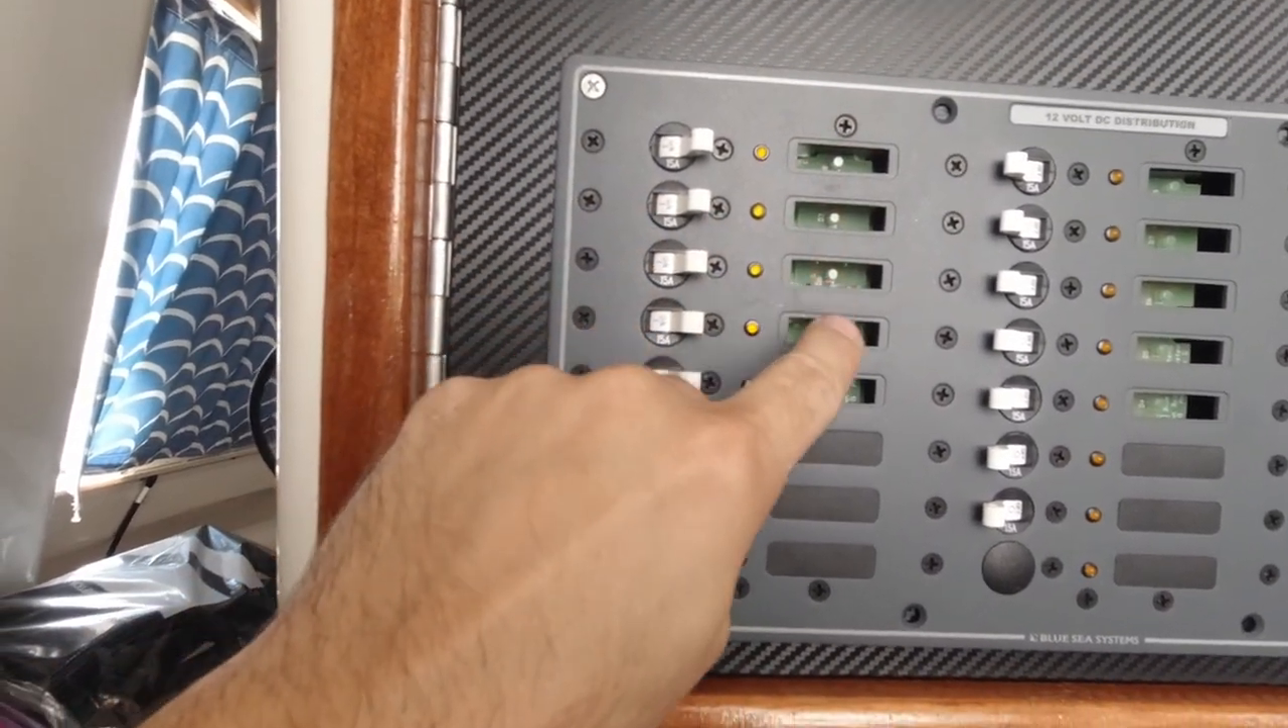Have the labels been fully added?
No.